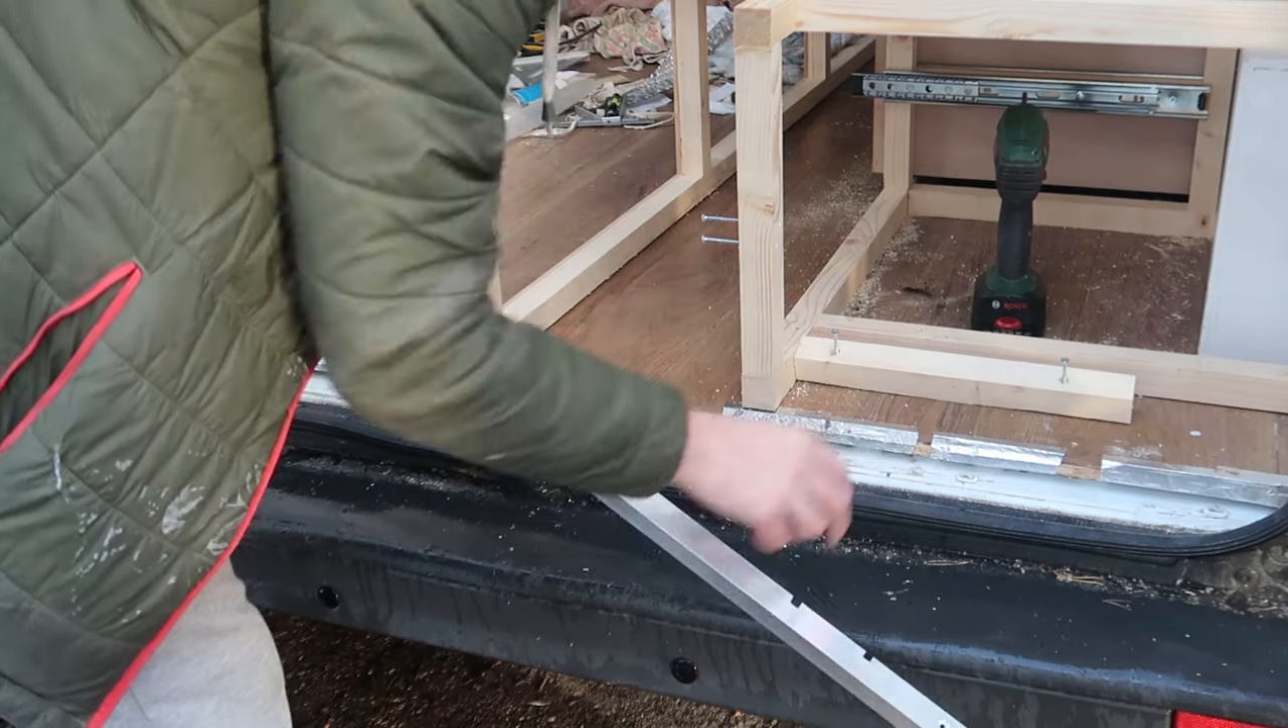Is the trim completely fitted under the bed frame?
No.